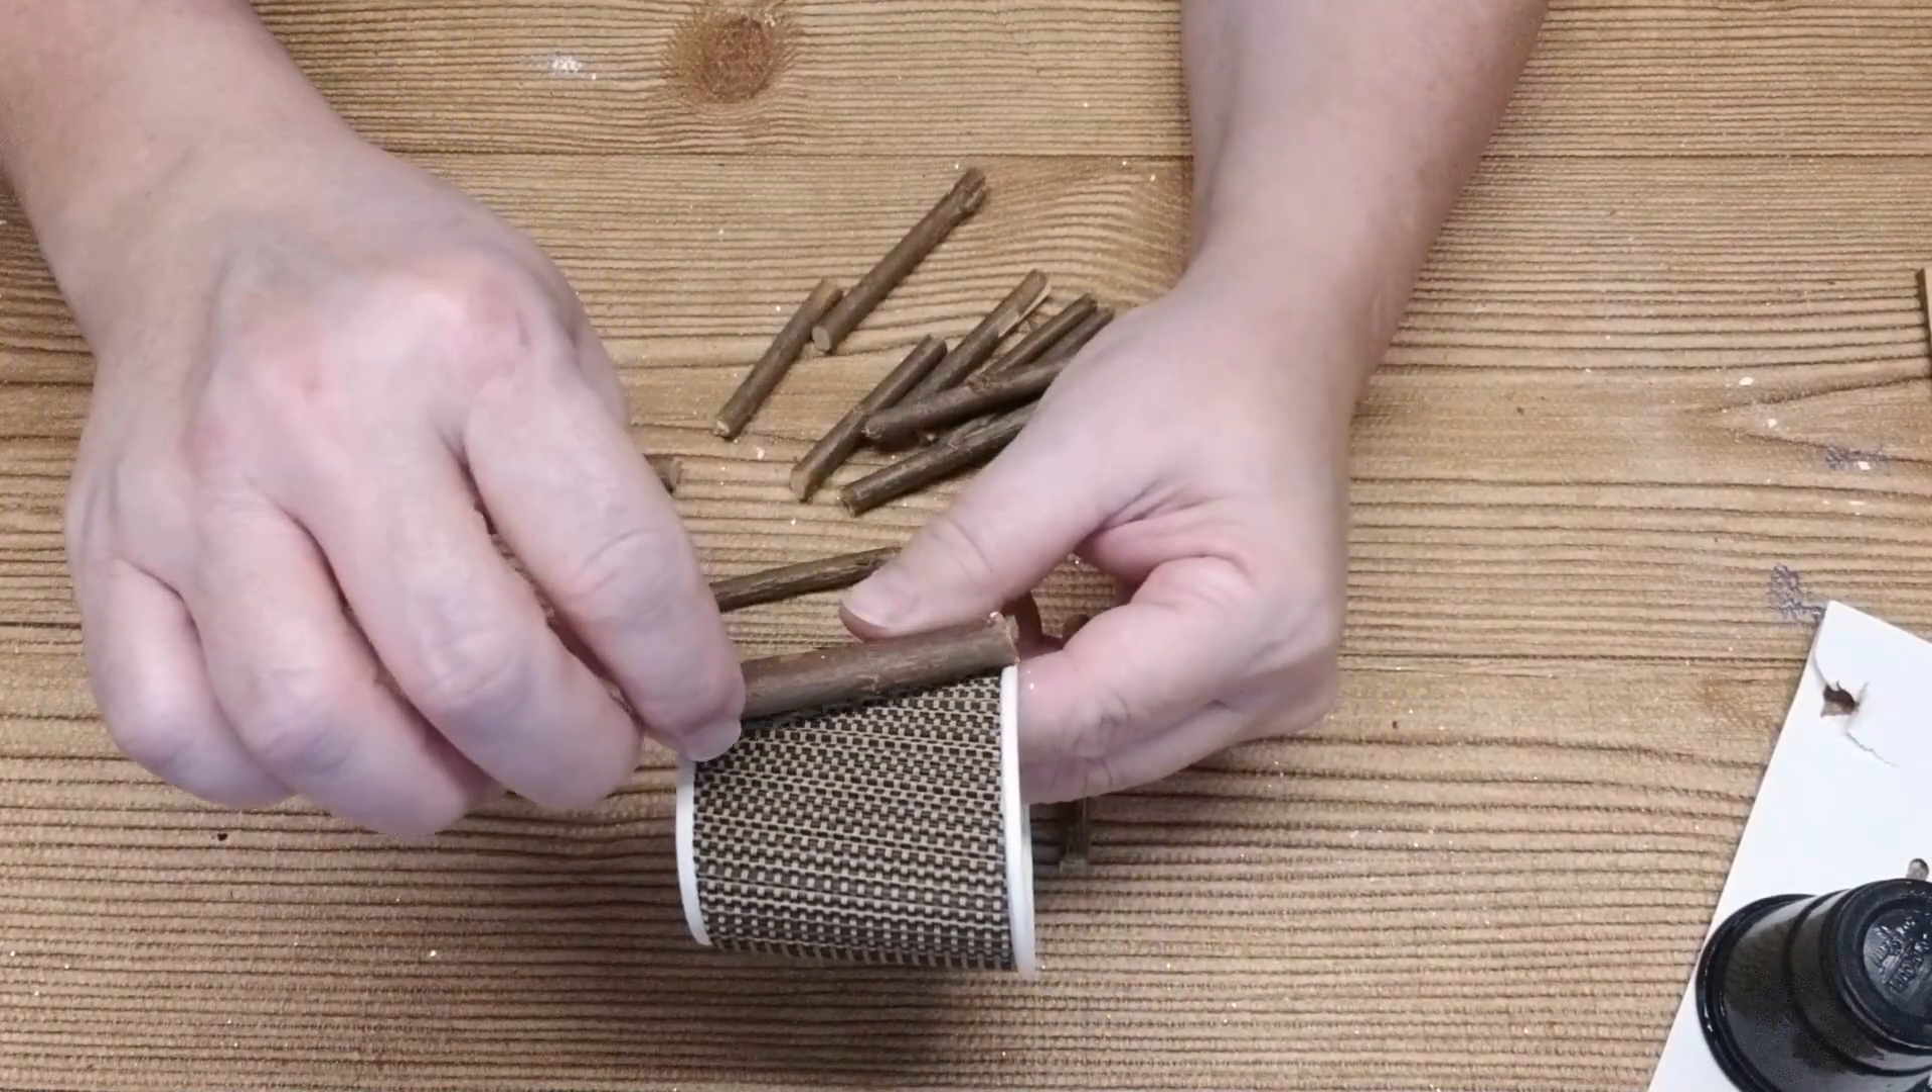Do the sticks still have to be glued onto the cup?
Yes.